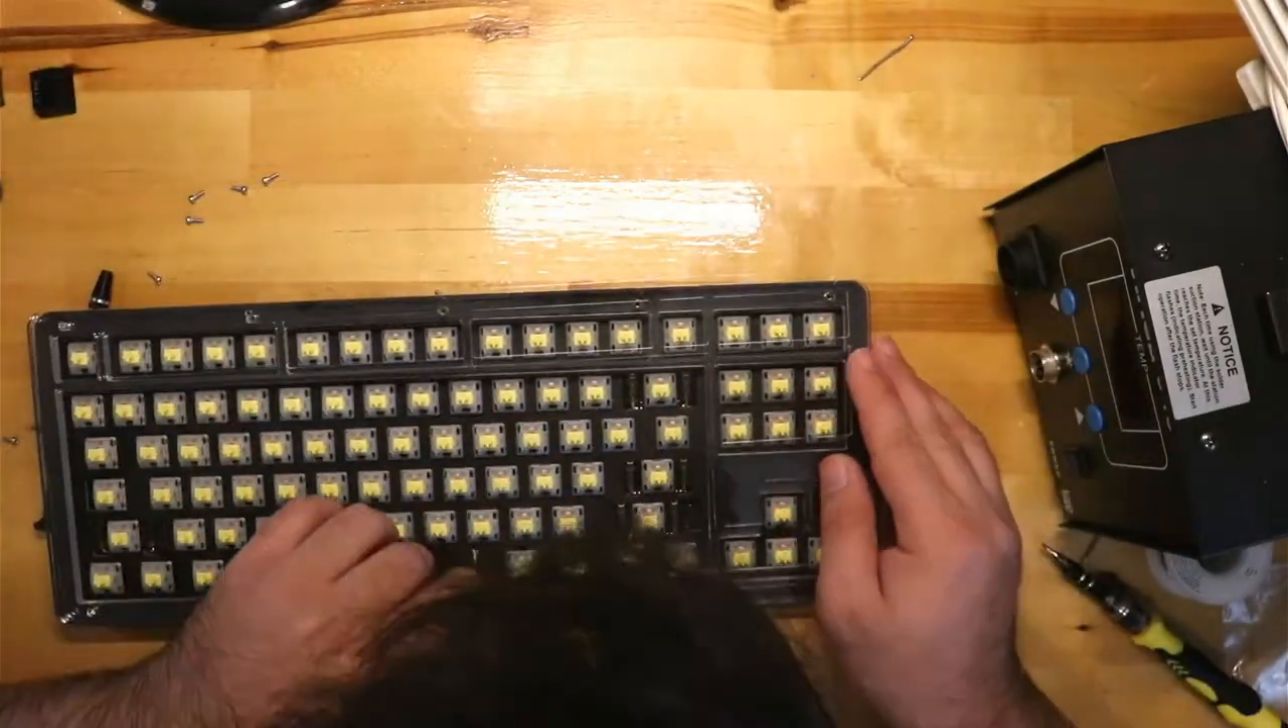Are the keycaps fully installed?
No.